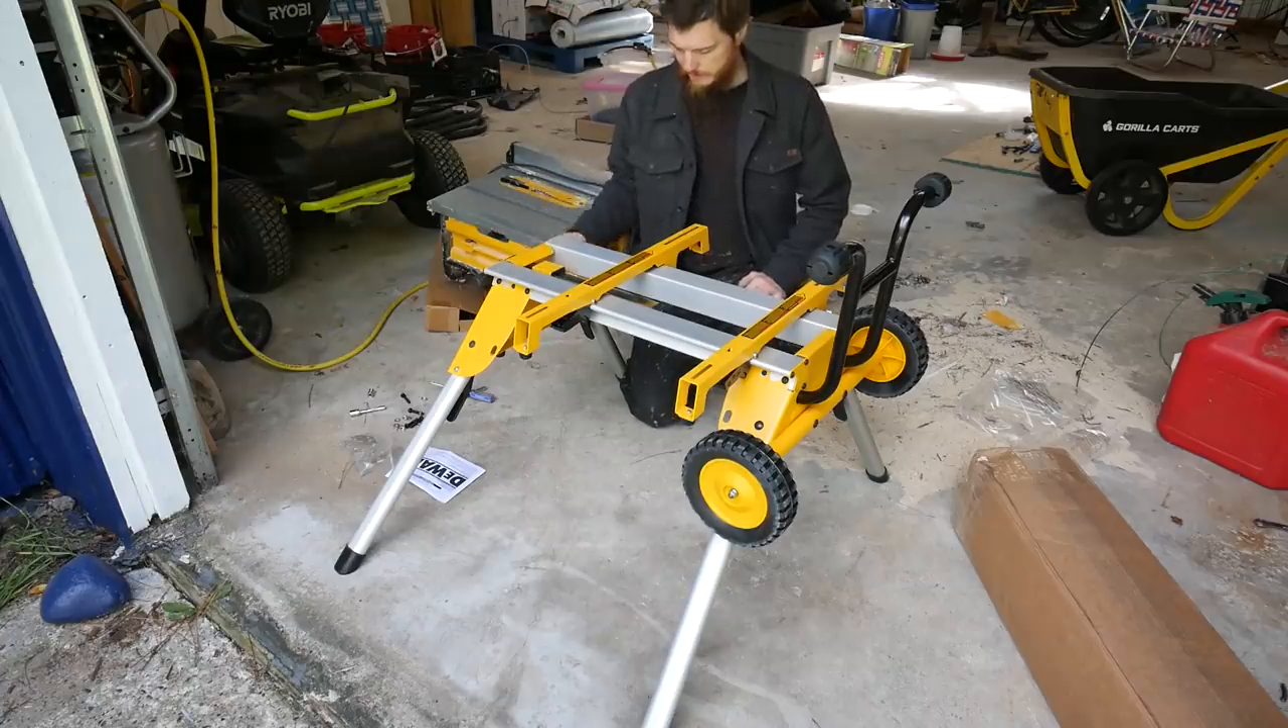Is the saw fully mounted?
No.